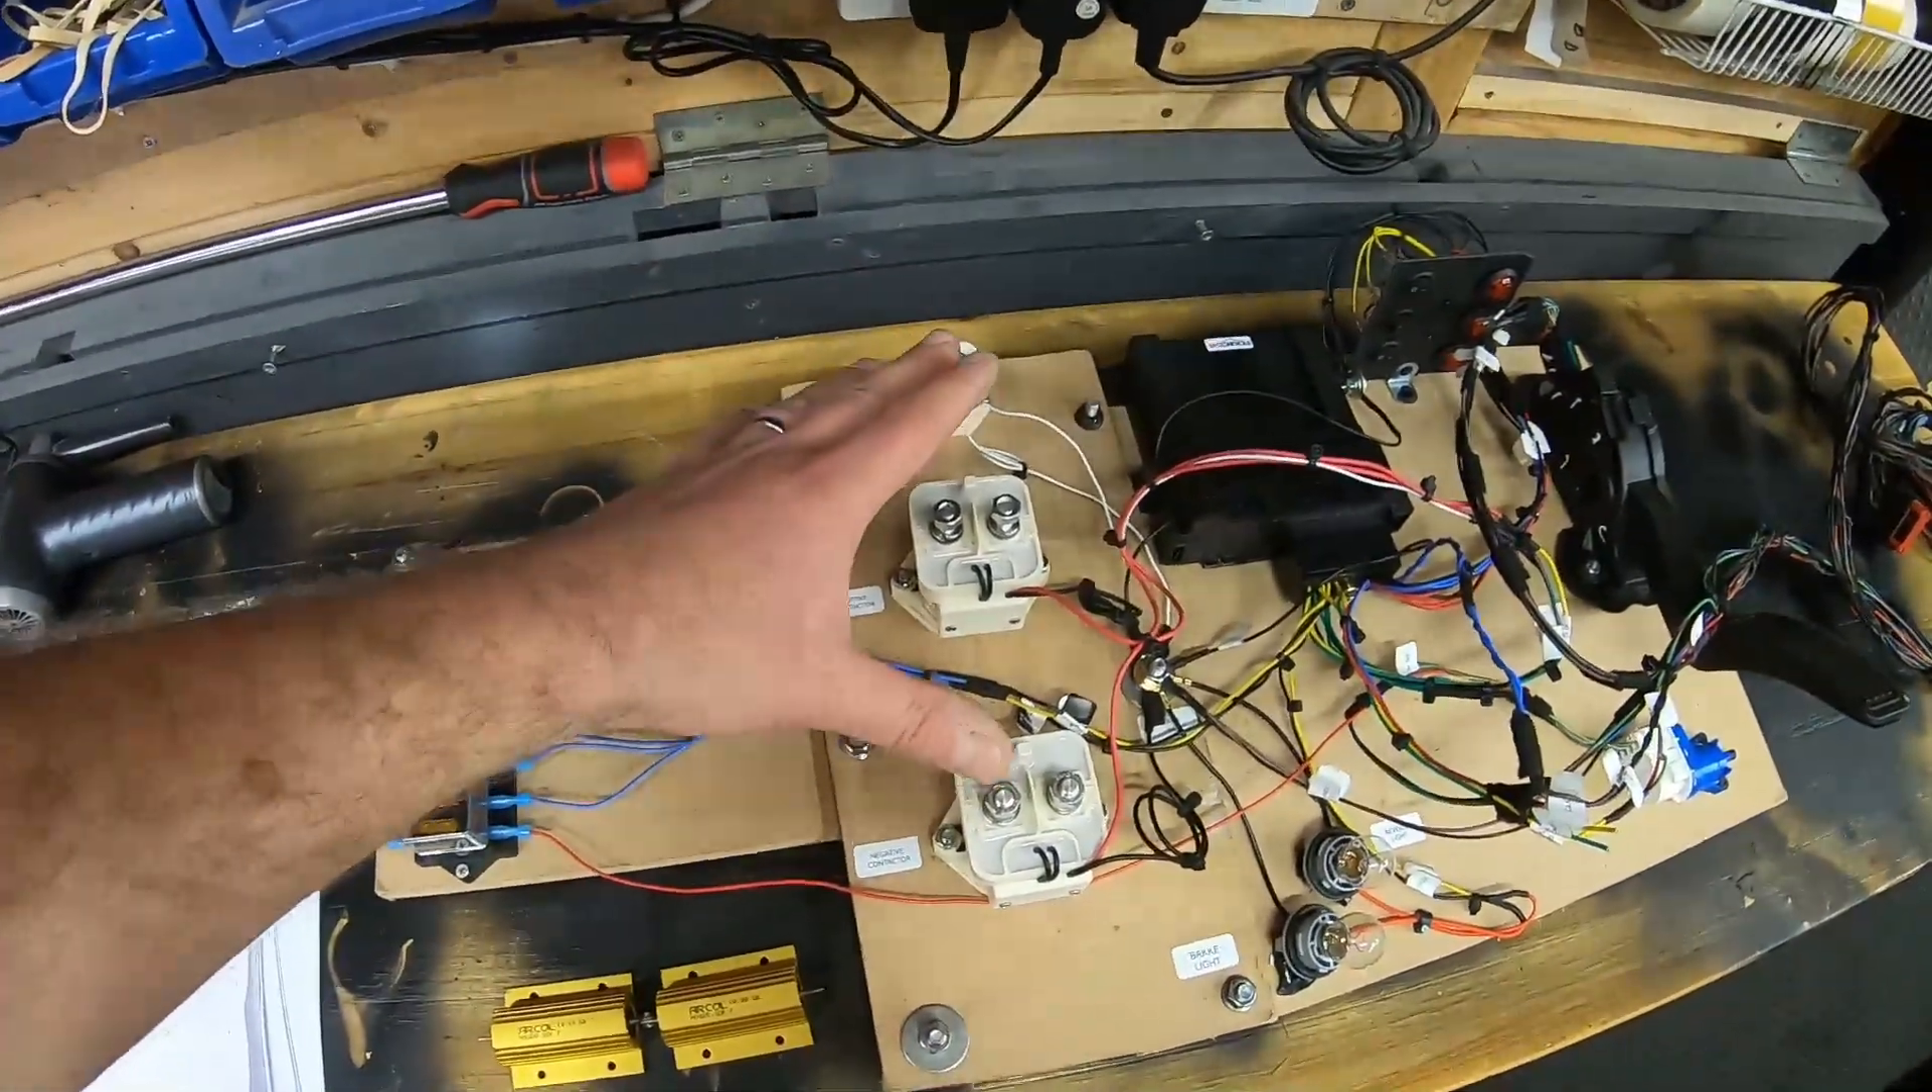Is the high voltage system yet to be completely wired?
Yes.